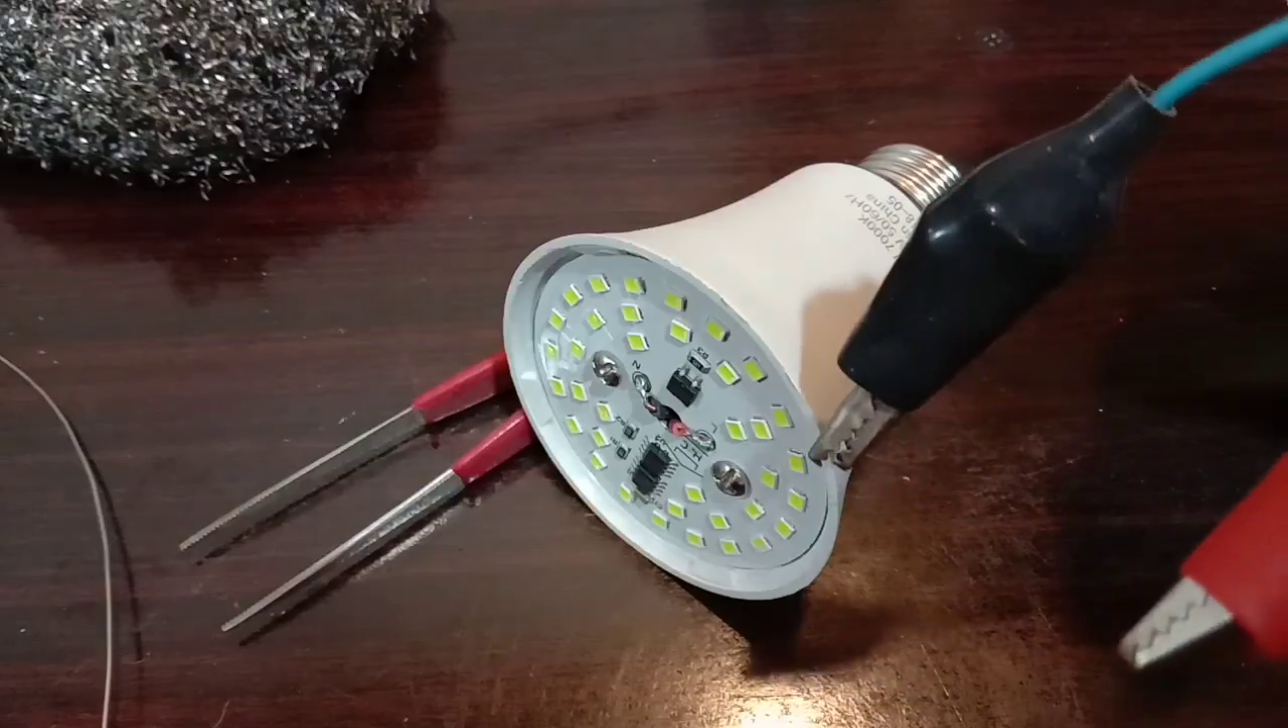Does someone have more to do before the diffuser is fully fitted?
Yes.